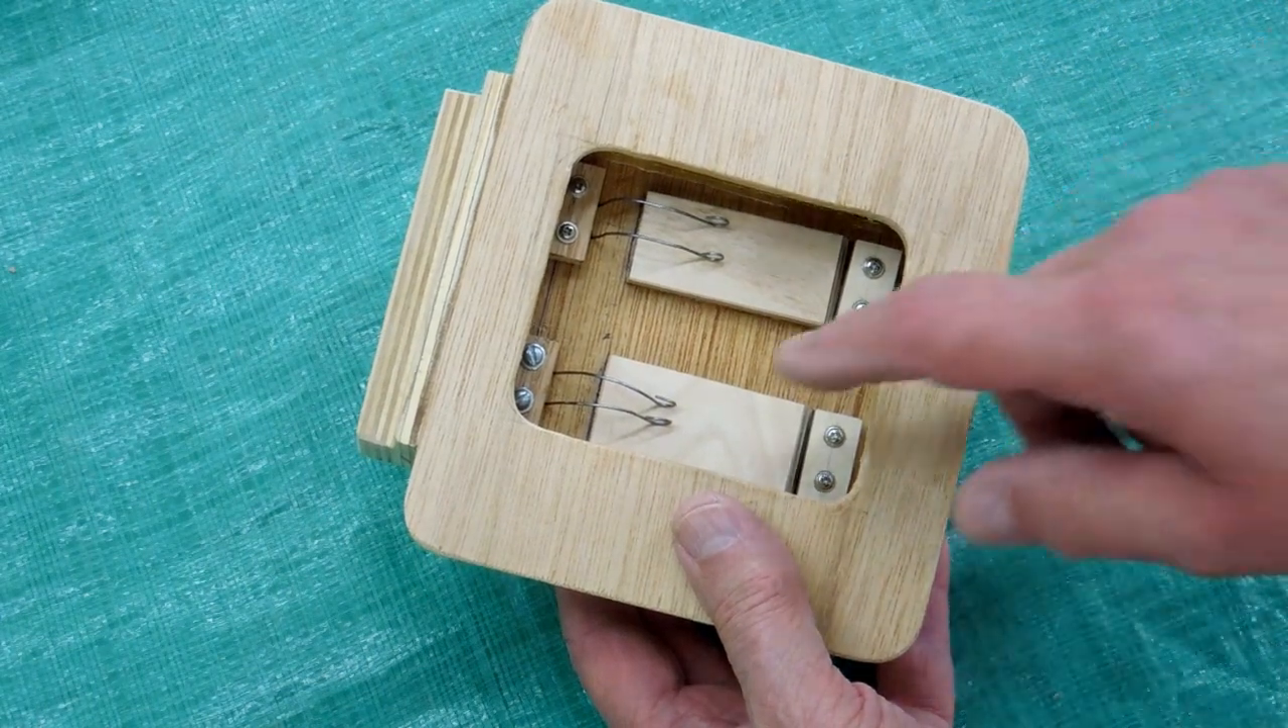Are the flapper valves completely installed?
Yes.